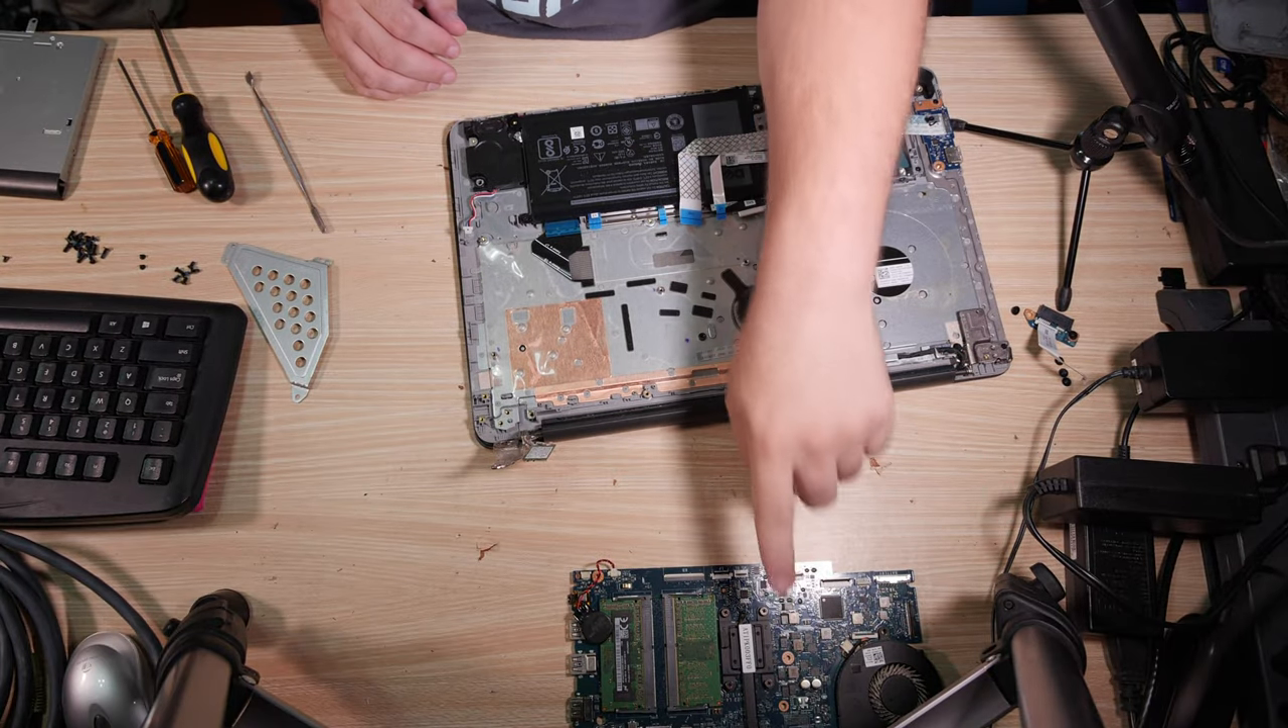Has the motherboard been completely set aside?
Yes.